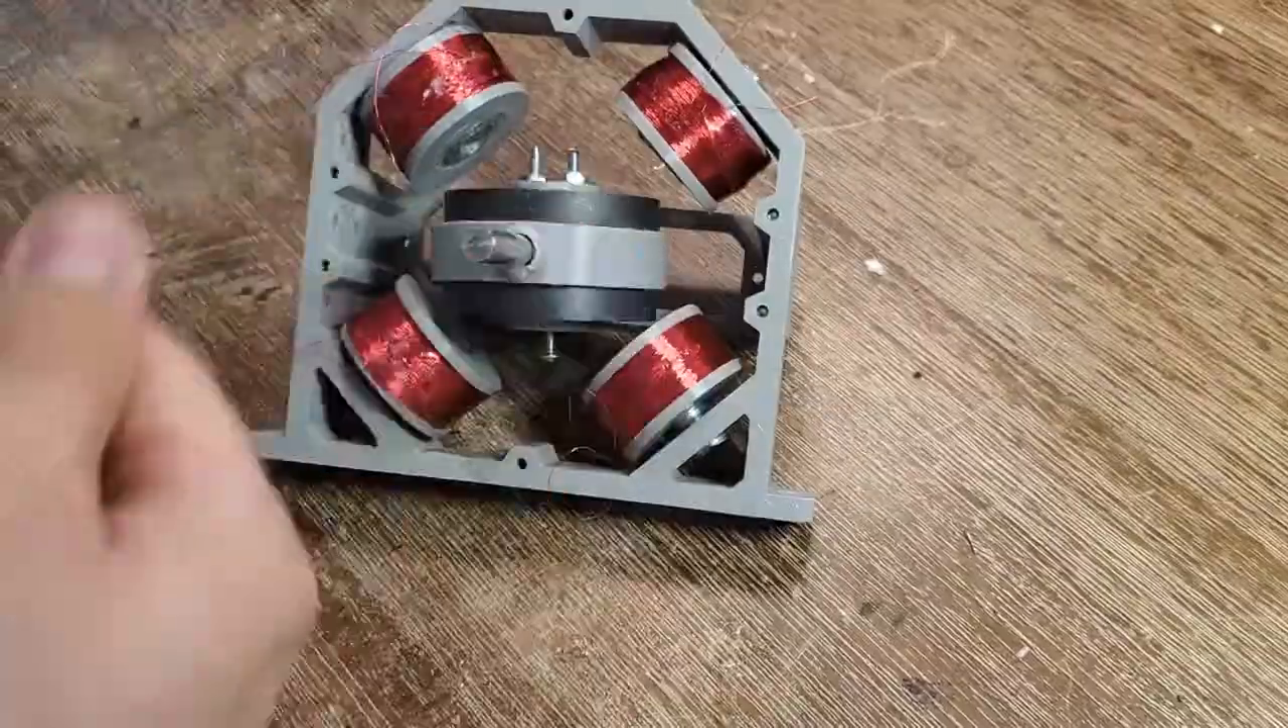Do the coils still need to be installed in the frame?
No.